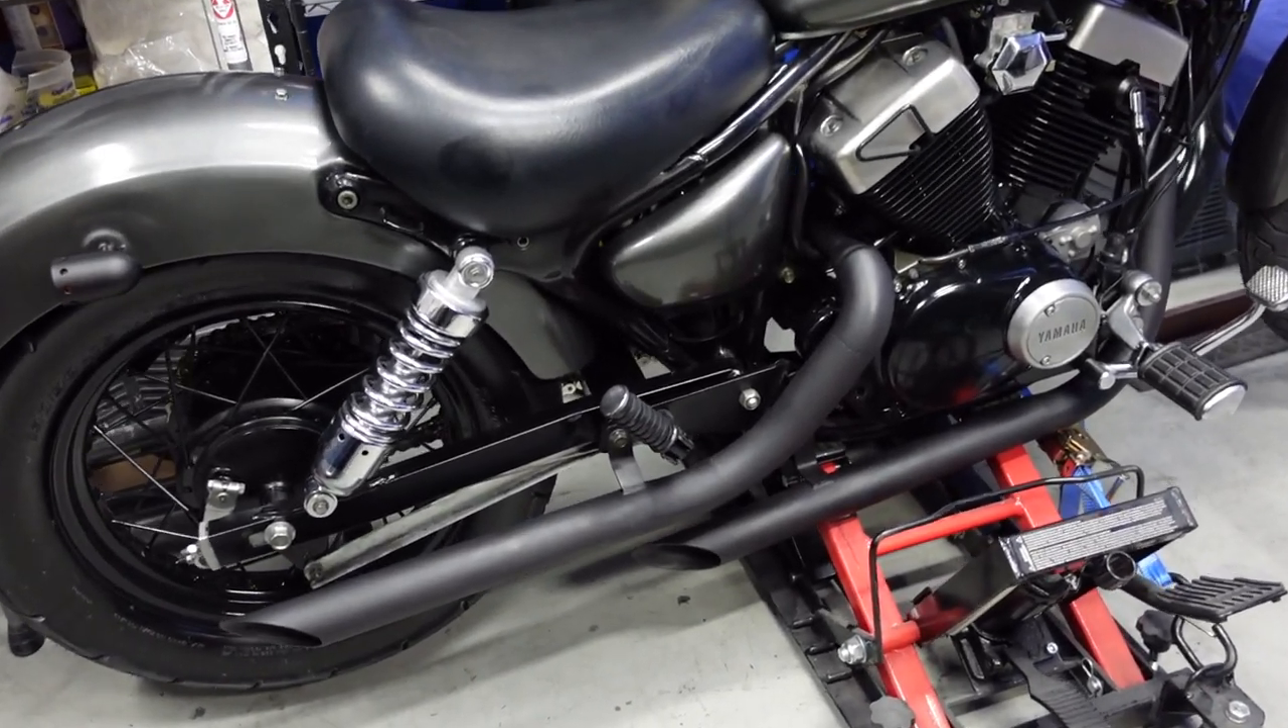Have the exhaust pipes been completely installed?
Yes.